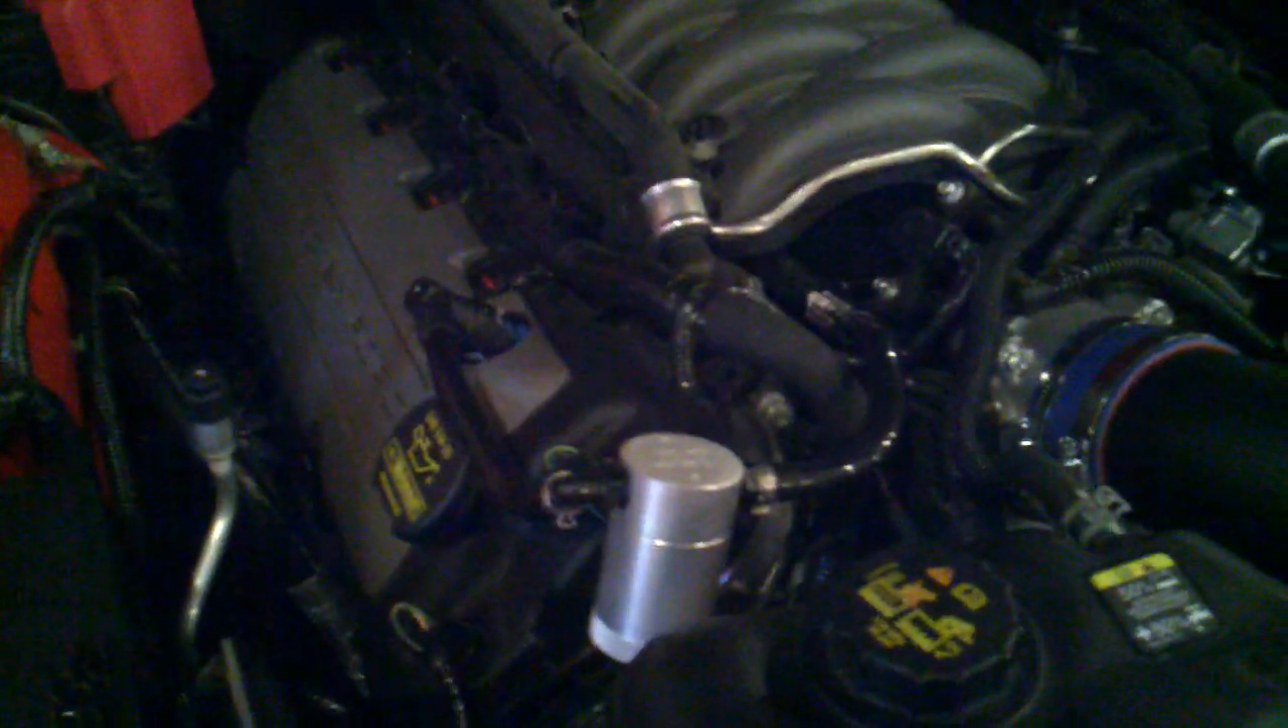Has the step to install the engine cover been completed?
No.